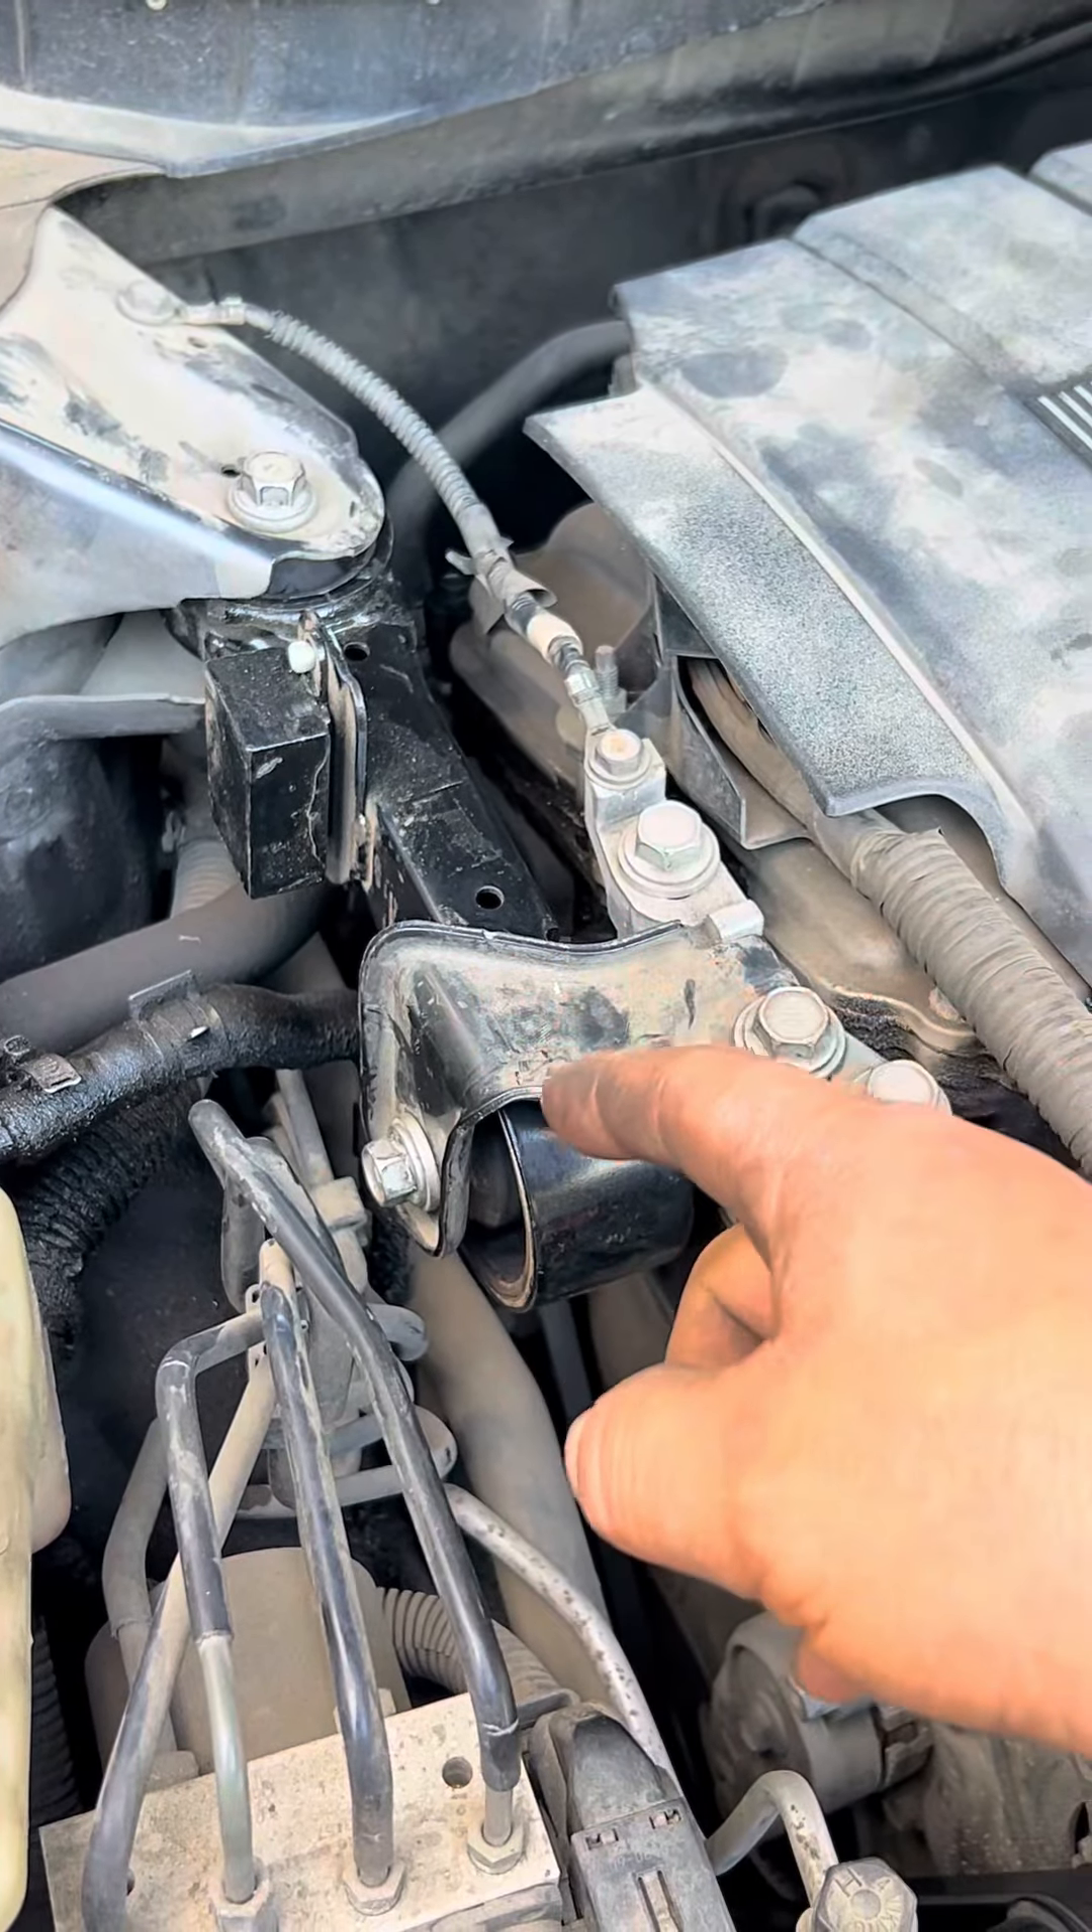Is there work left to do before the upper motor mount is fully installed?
No.